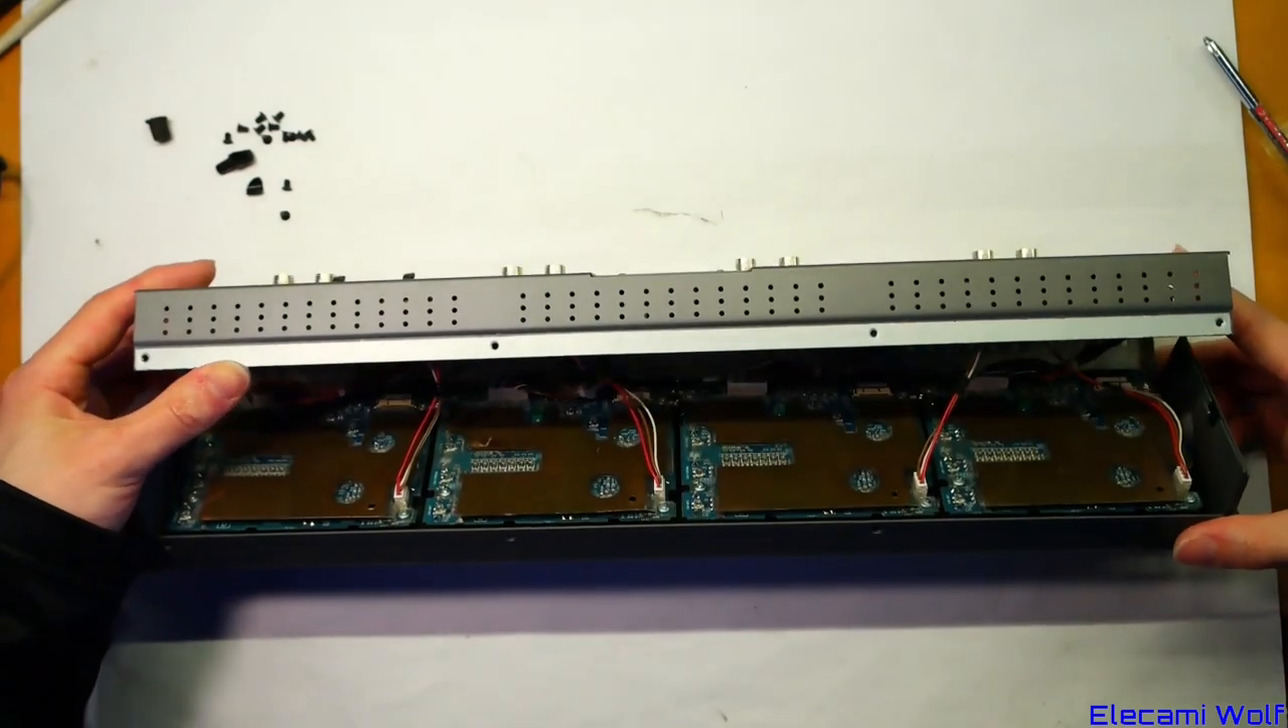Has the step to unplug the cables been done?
No.